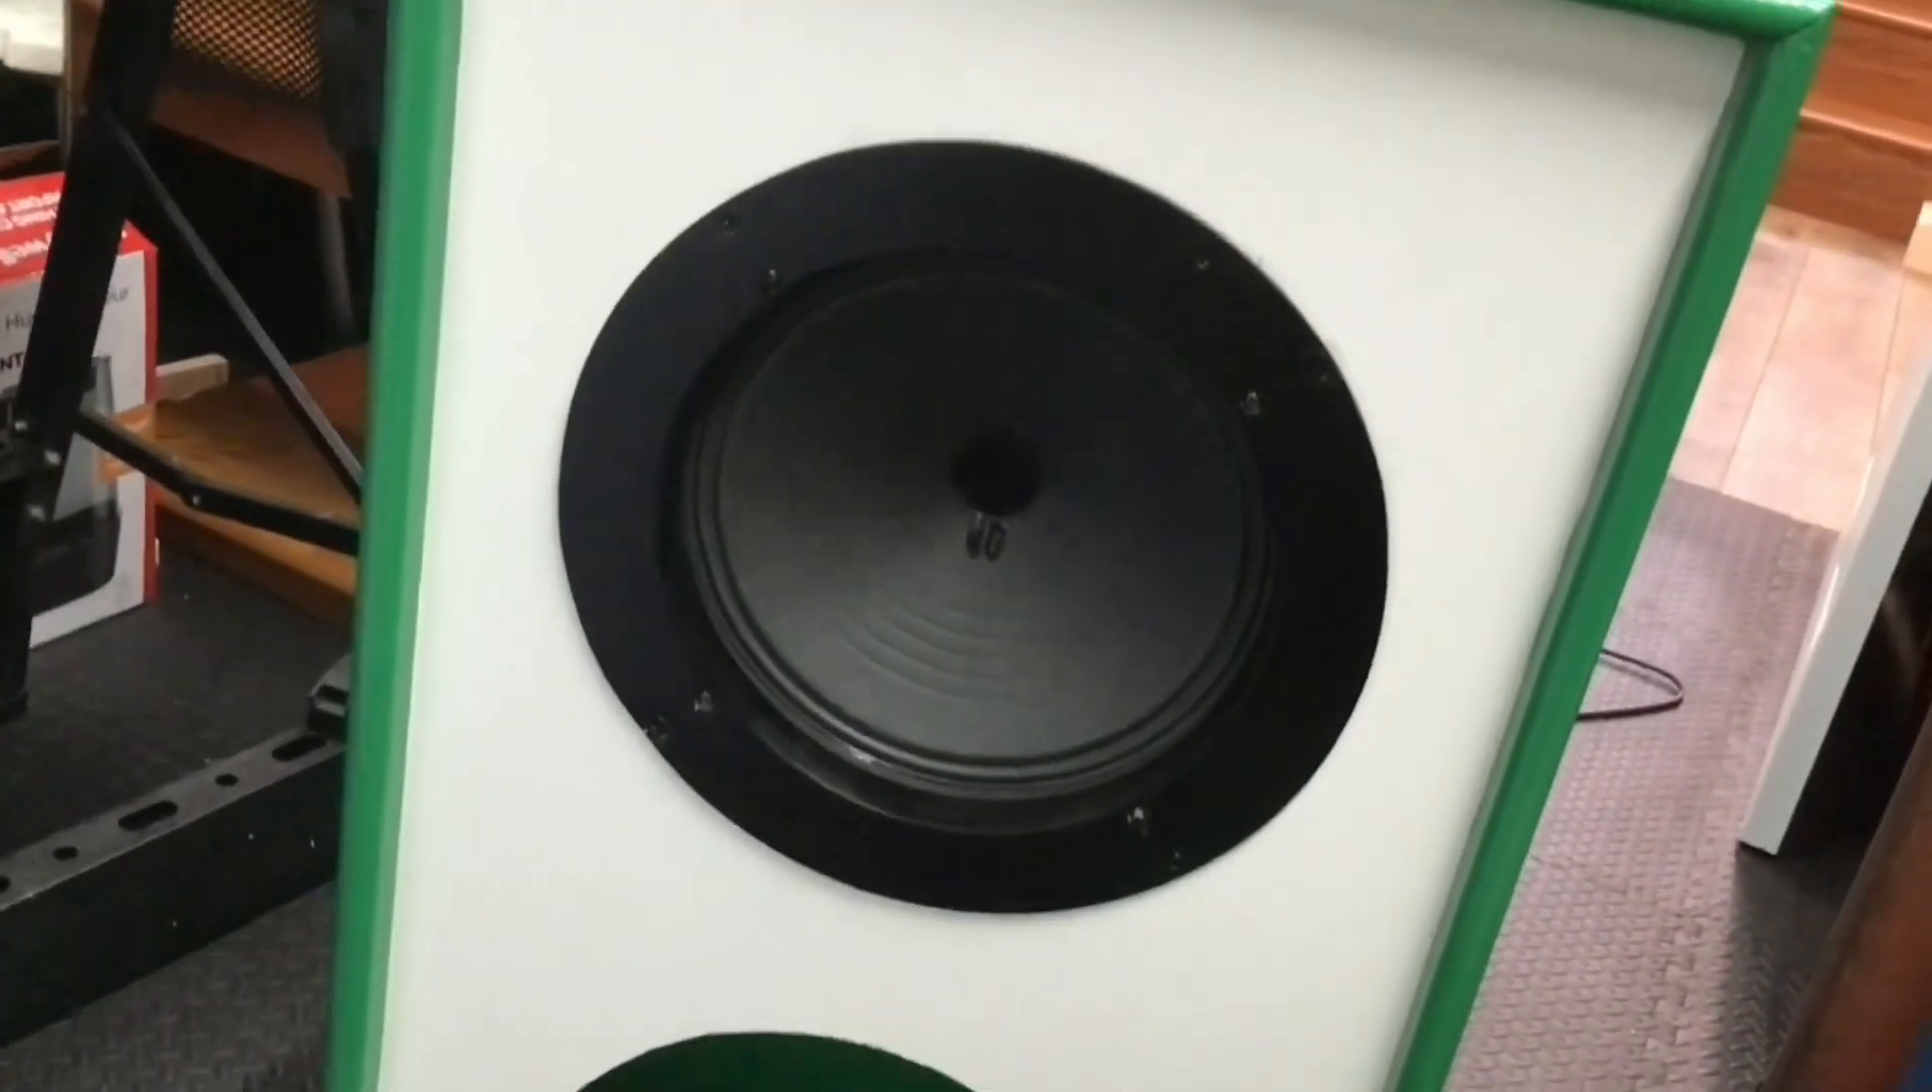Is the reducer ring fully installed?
Yes.